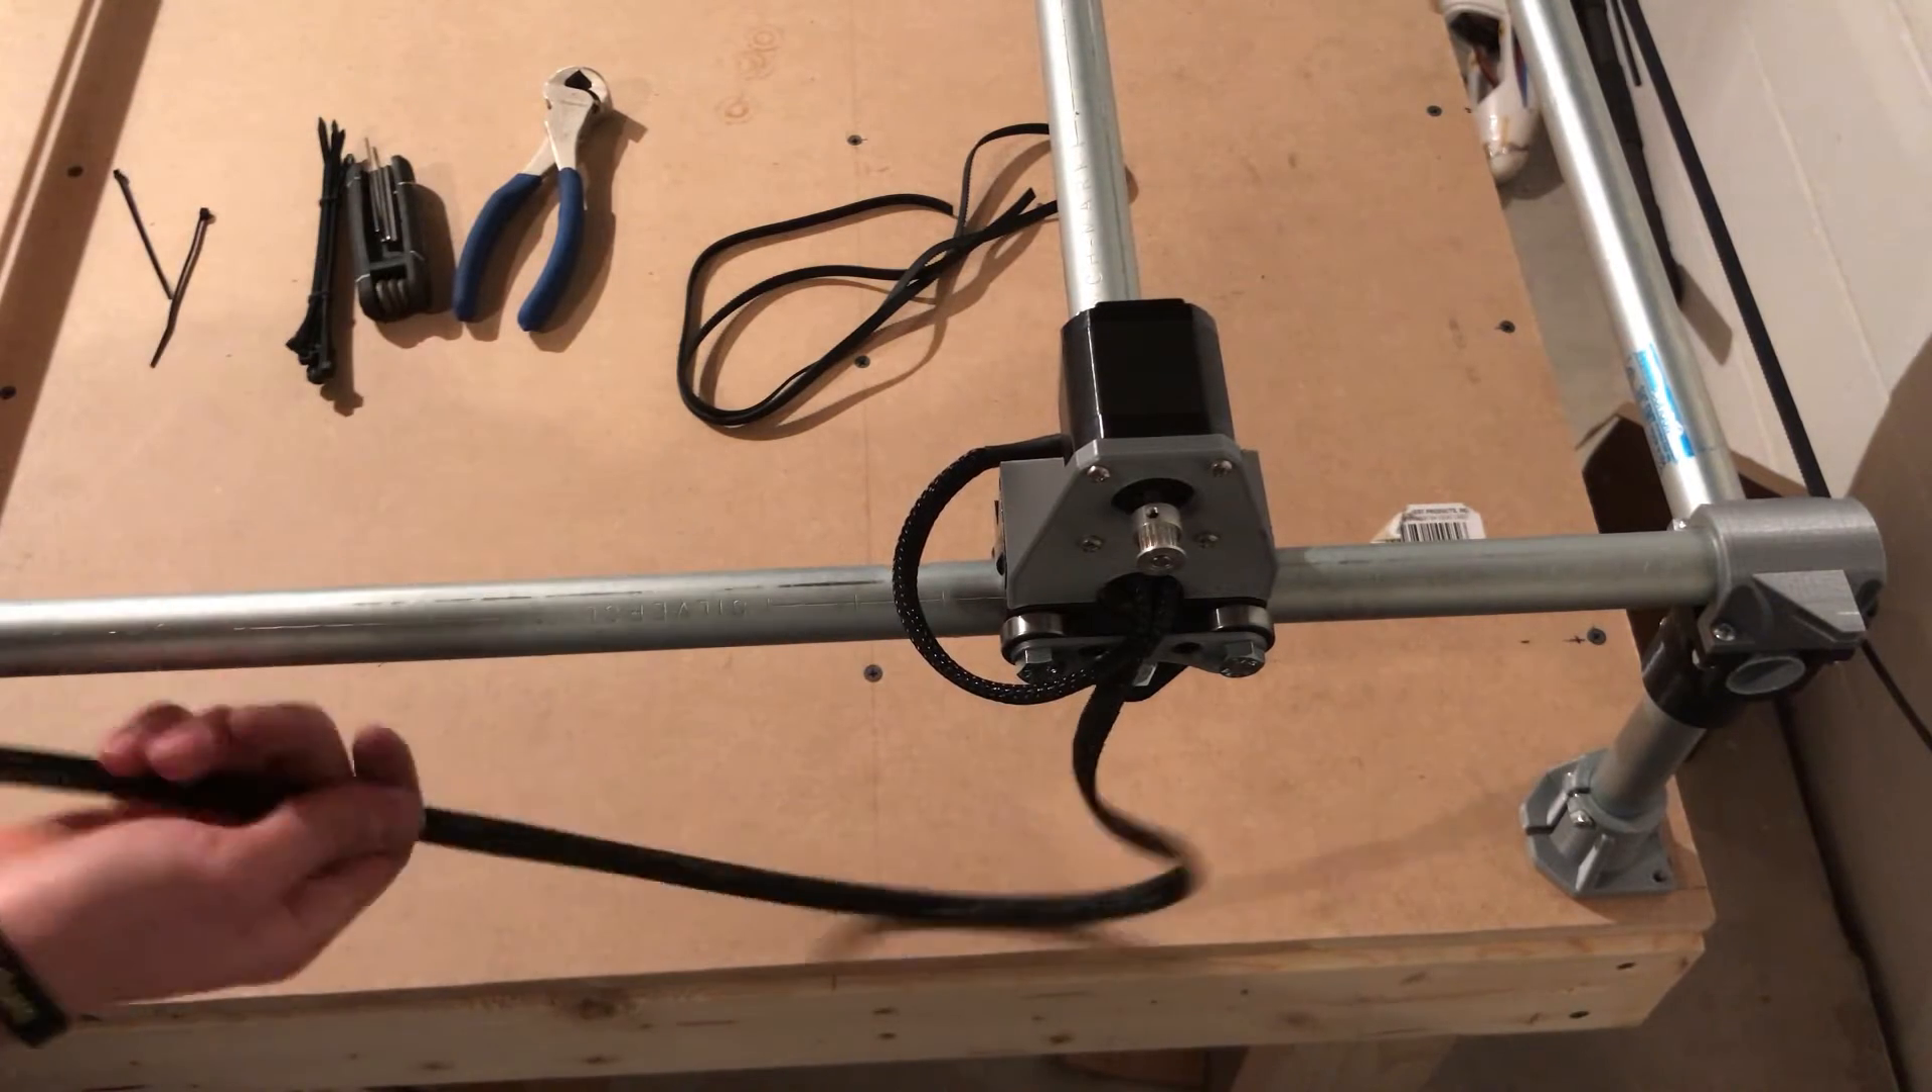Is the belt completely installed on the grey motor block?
No.